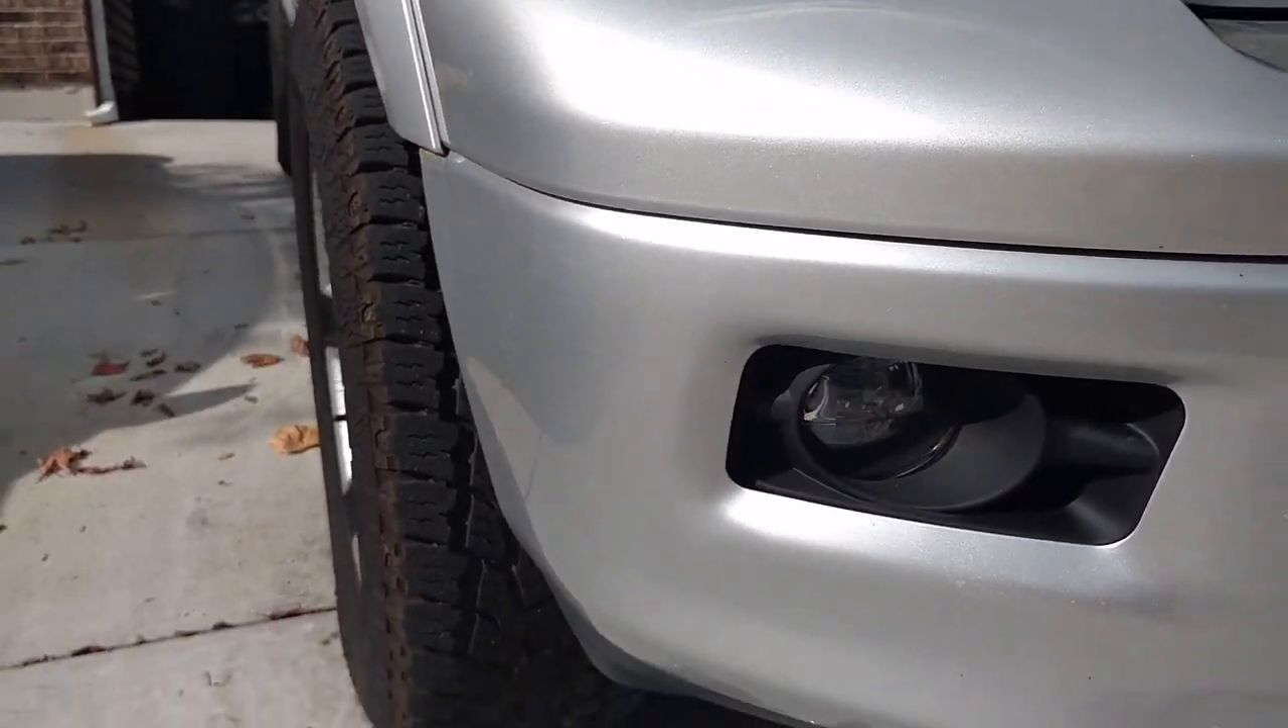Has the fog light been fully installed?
Yes.